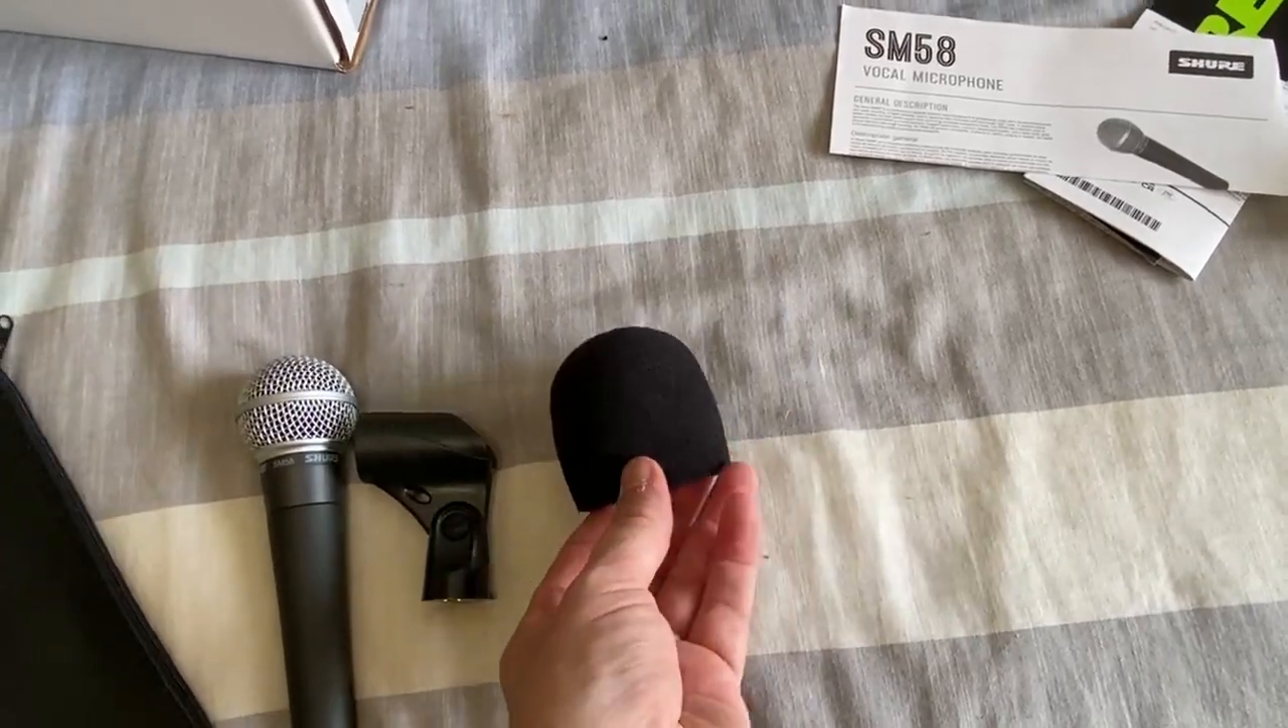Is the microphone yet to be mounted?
Yes.